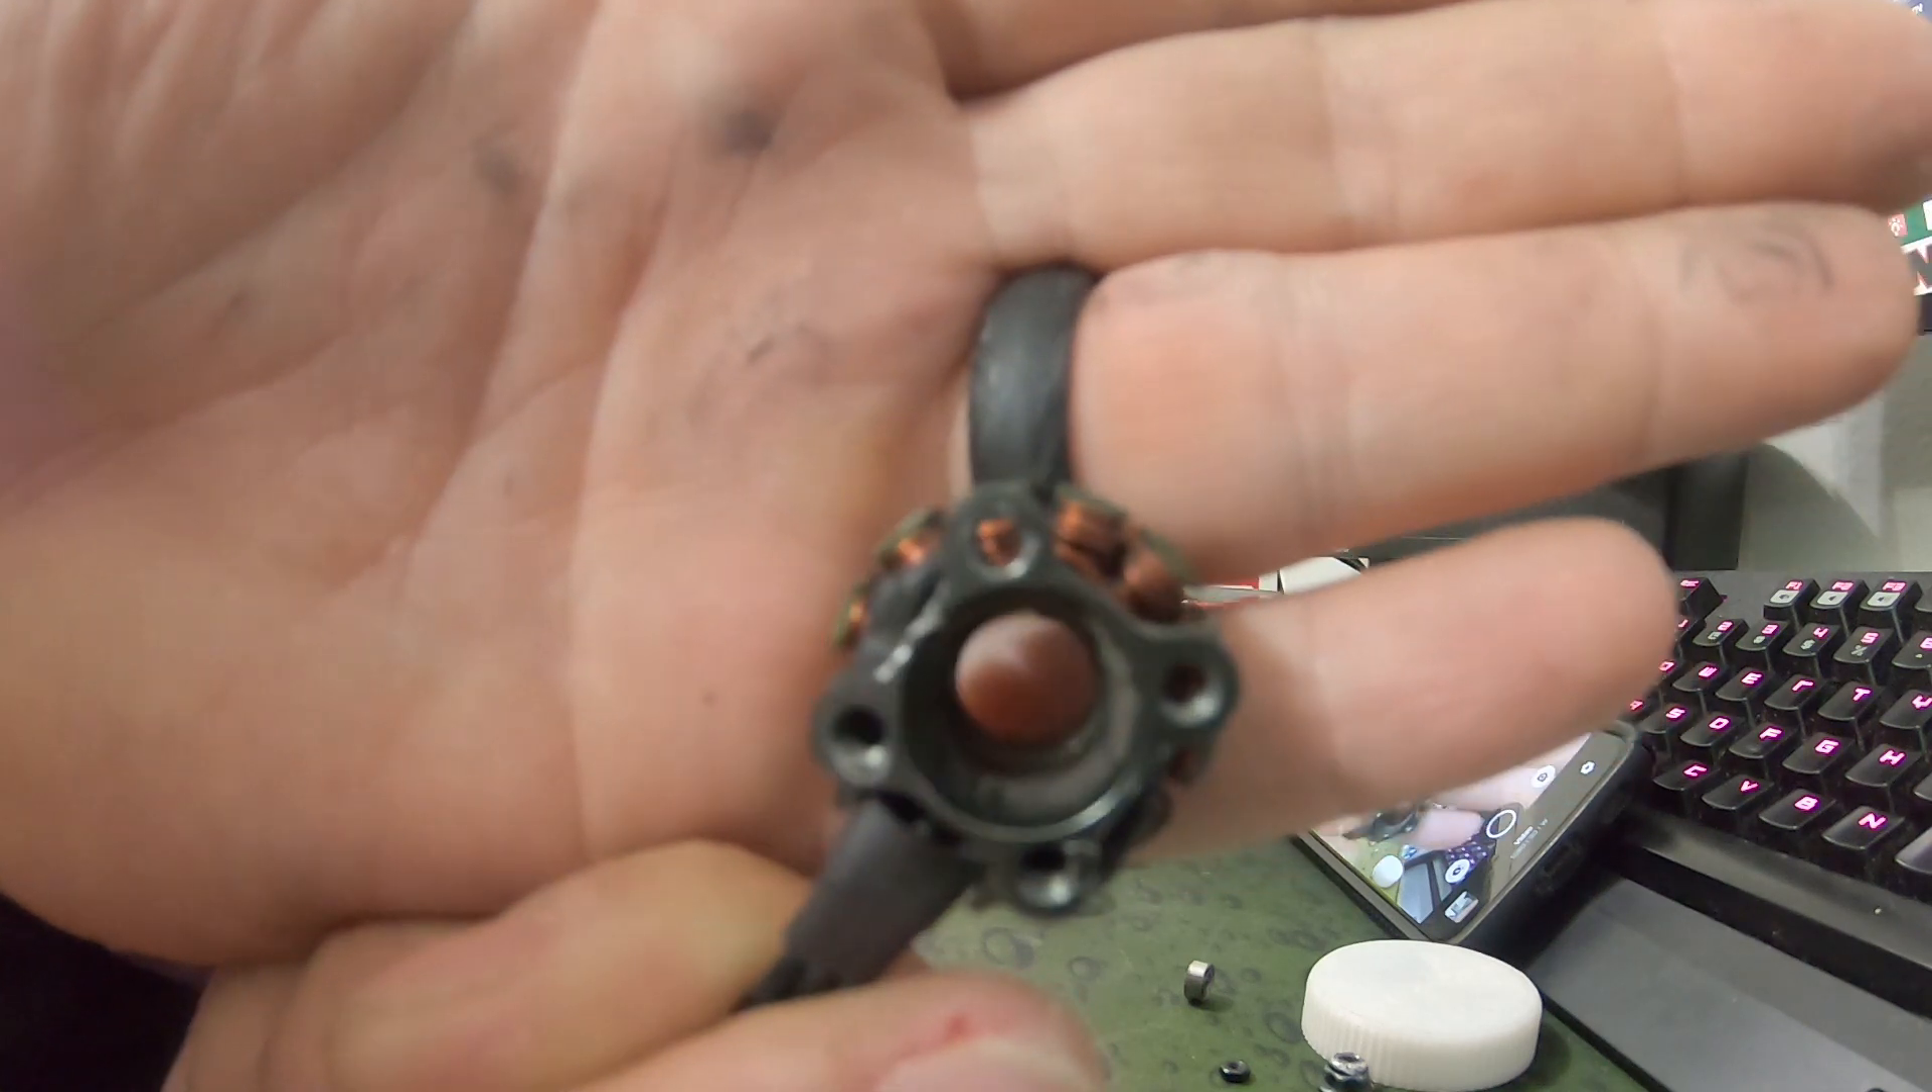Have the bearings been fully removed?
Yes.